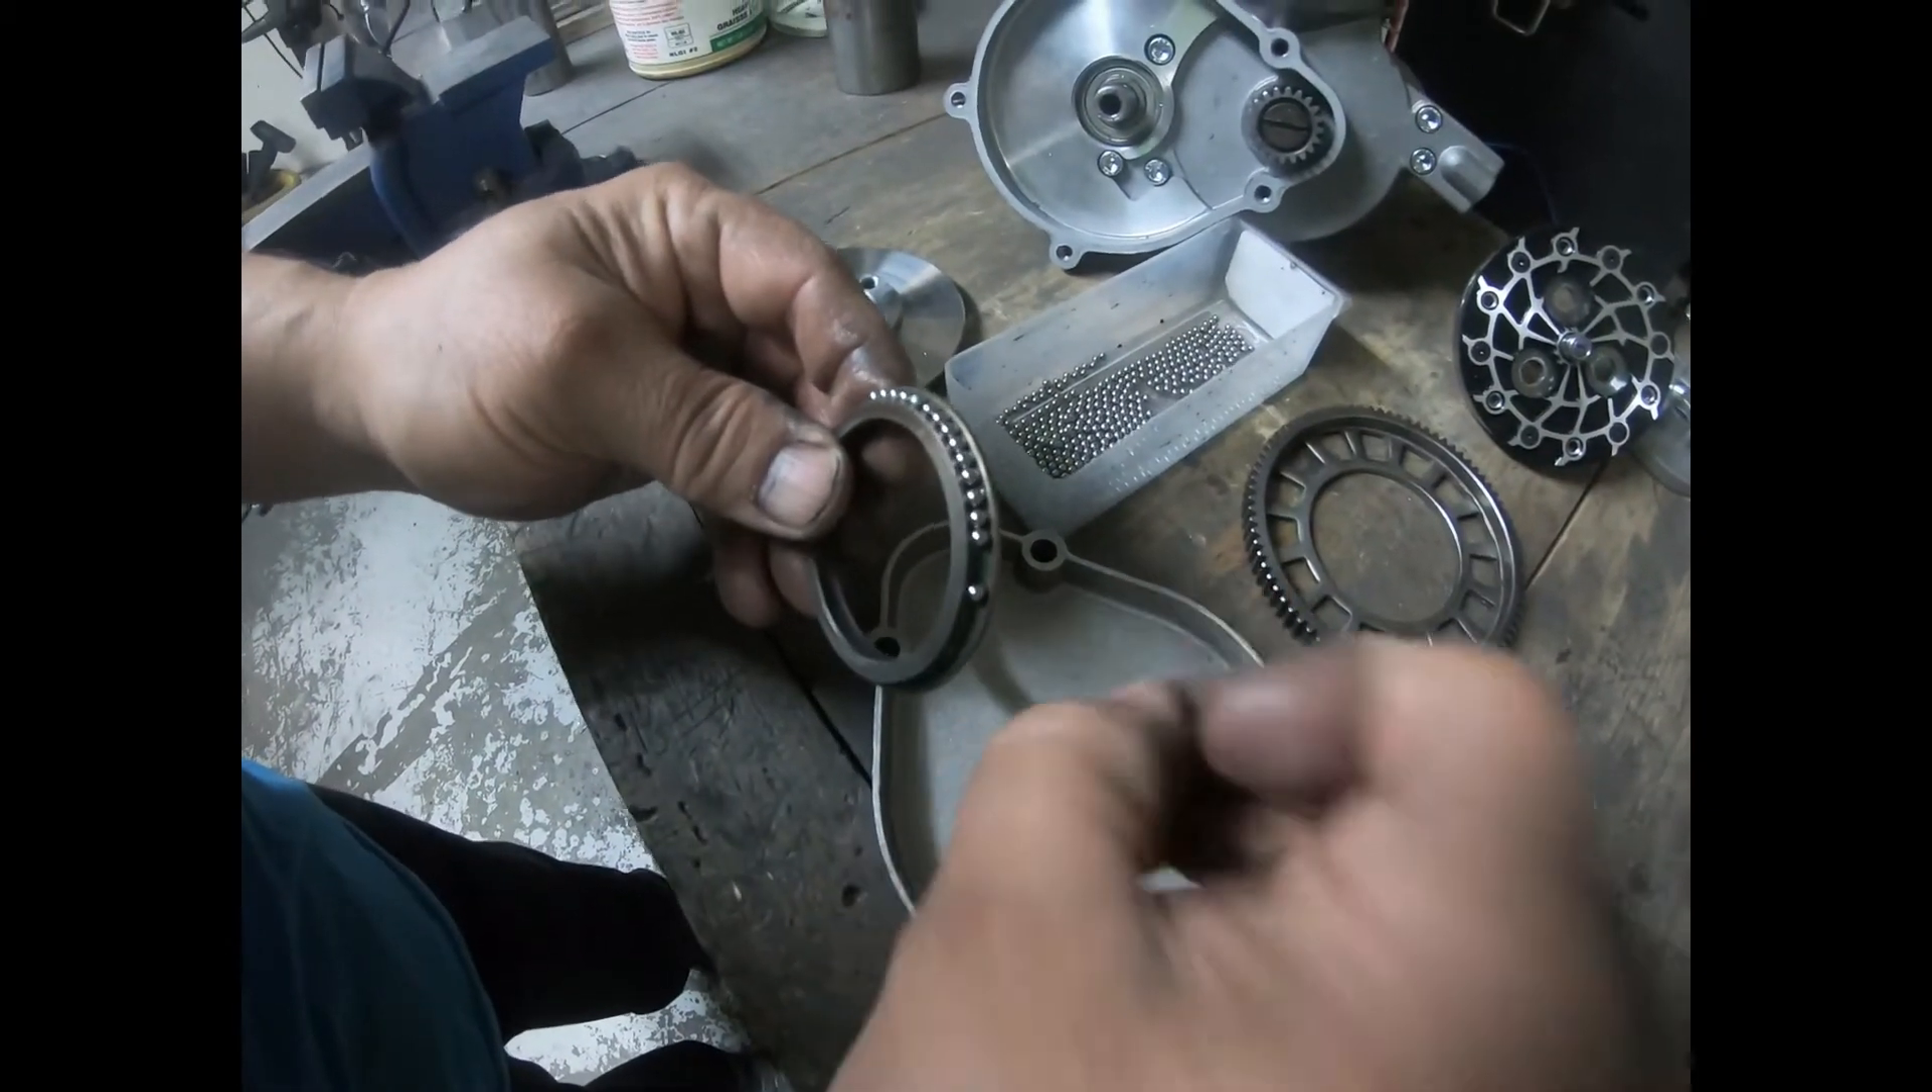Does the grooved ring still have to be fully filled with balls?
Yes.